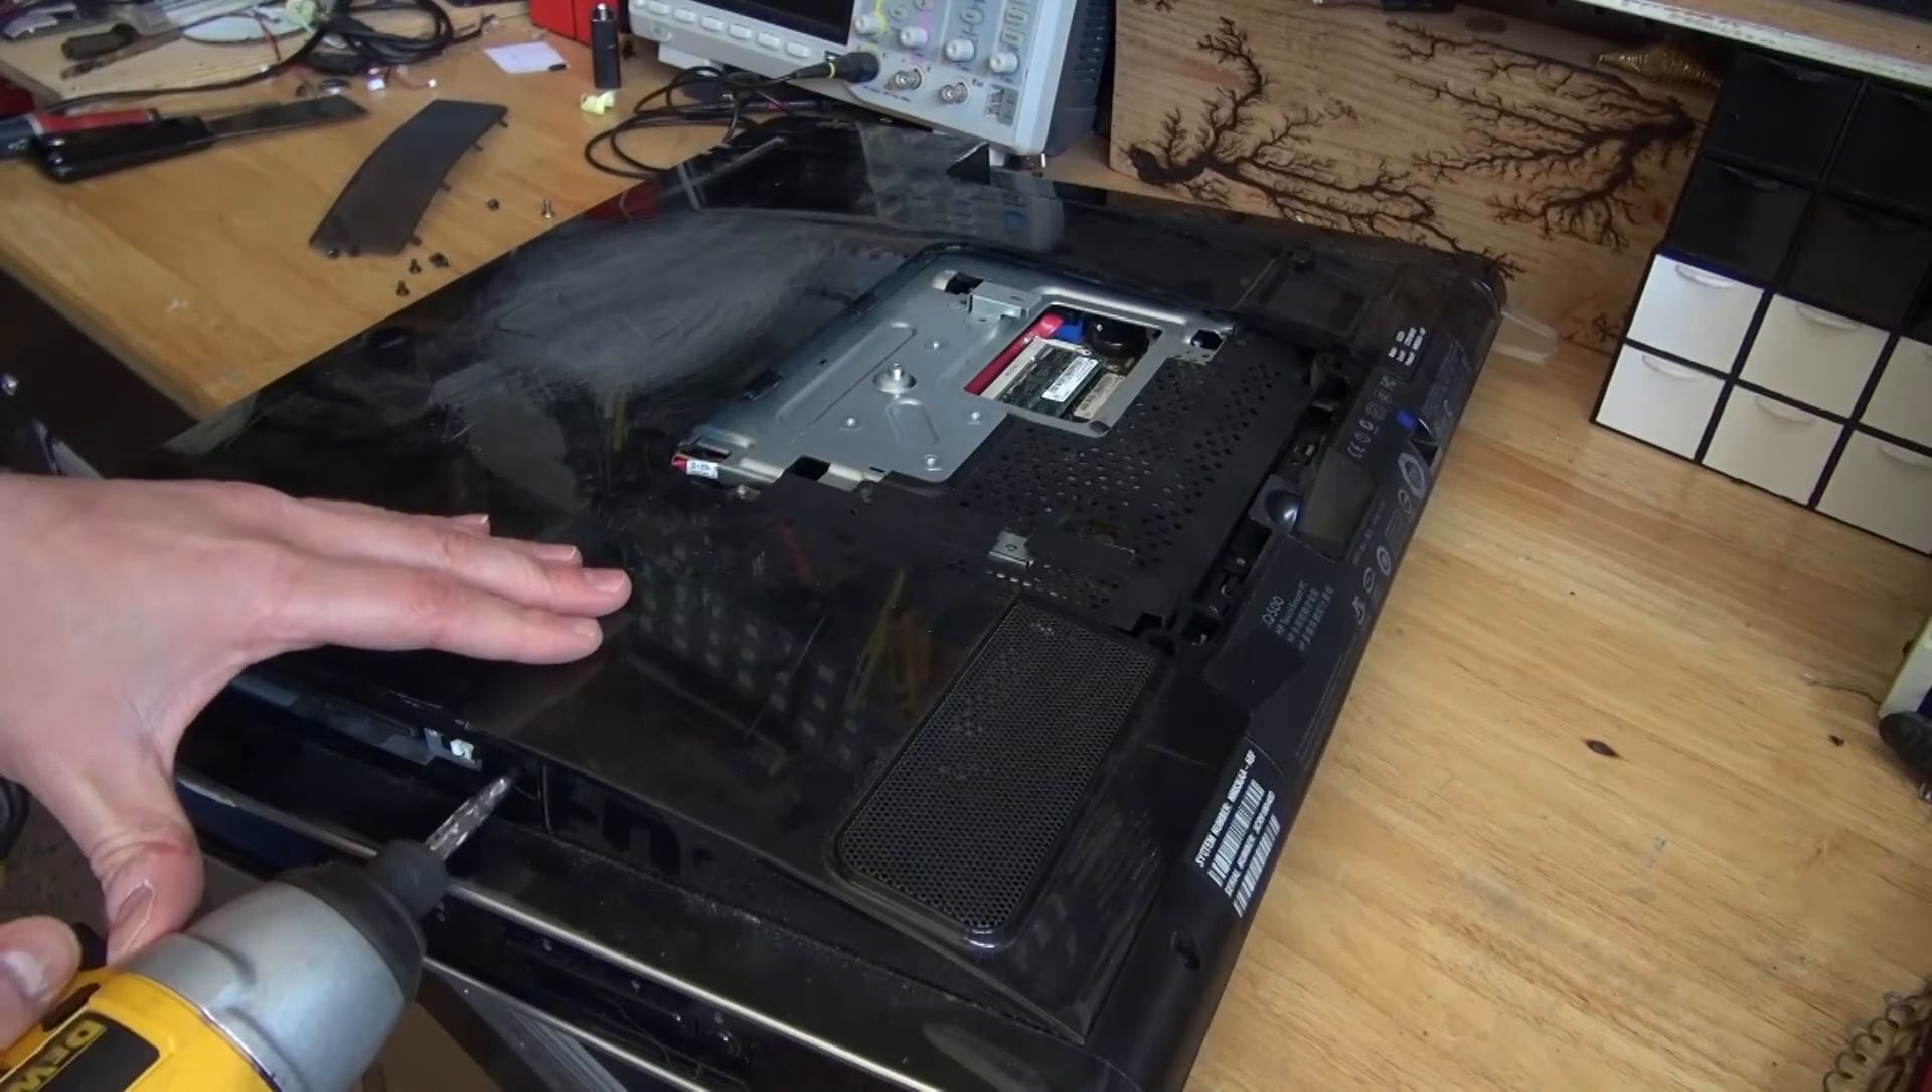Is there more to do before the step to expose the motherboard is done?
Yes.